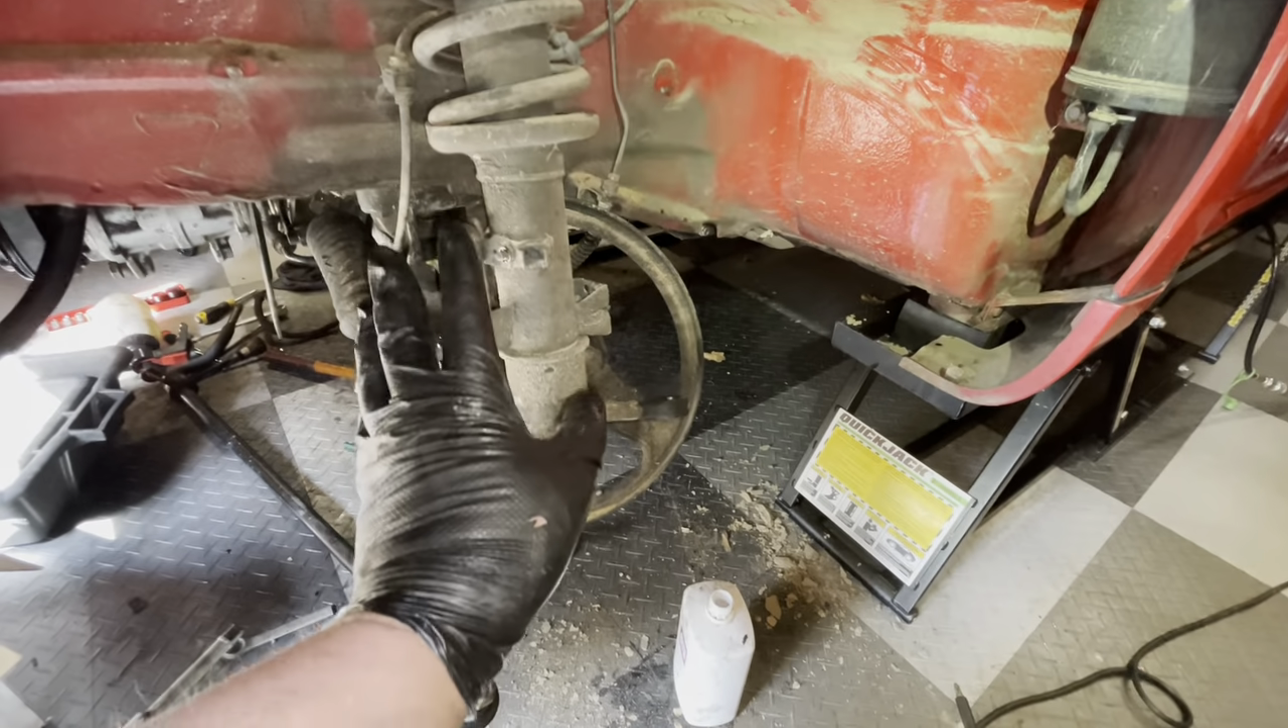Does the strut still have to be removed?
Yes.